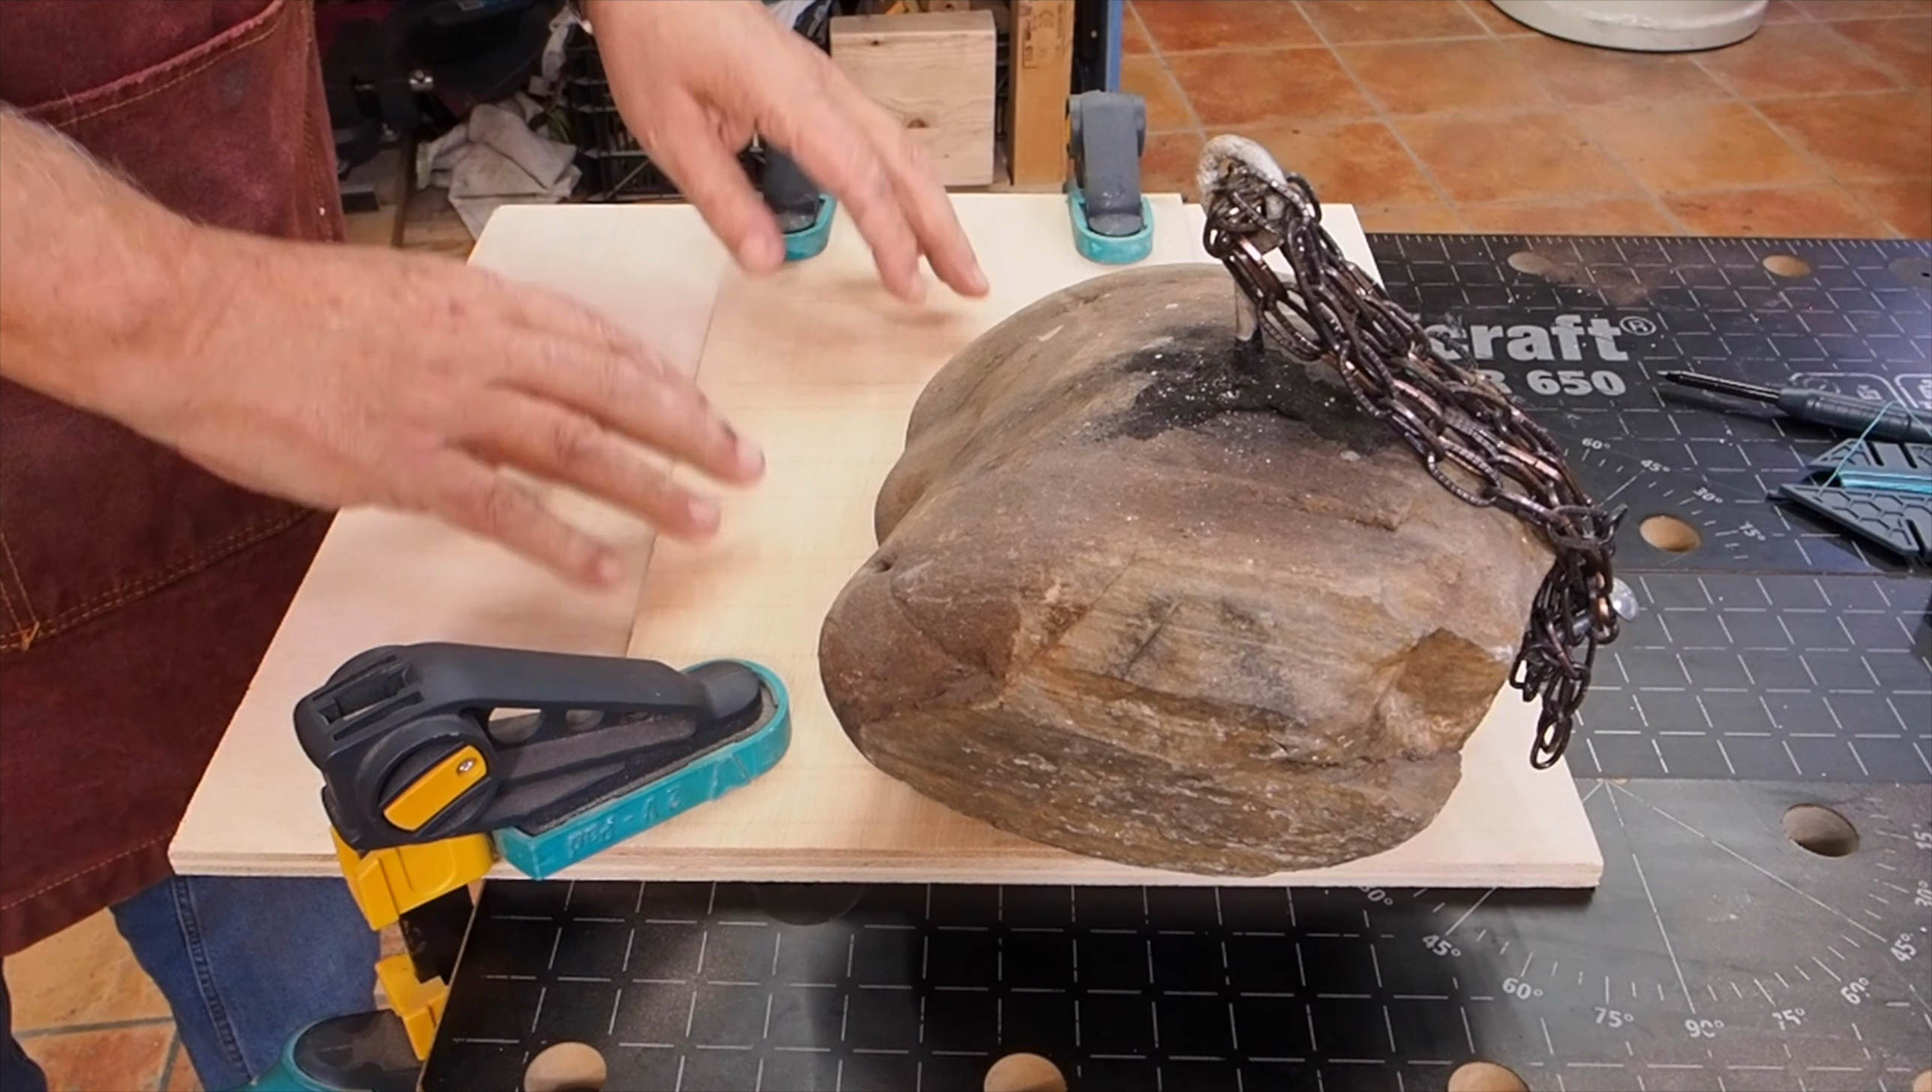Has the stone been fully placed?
Yes.